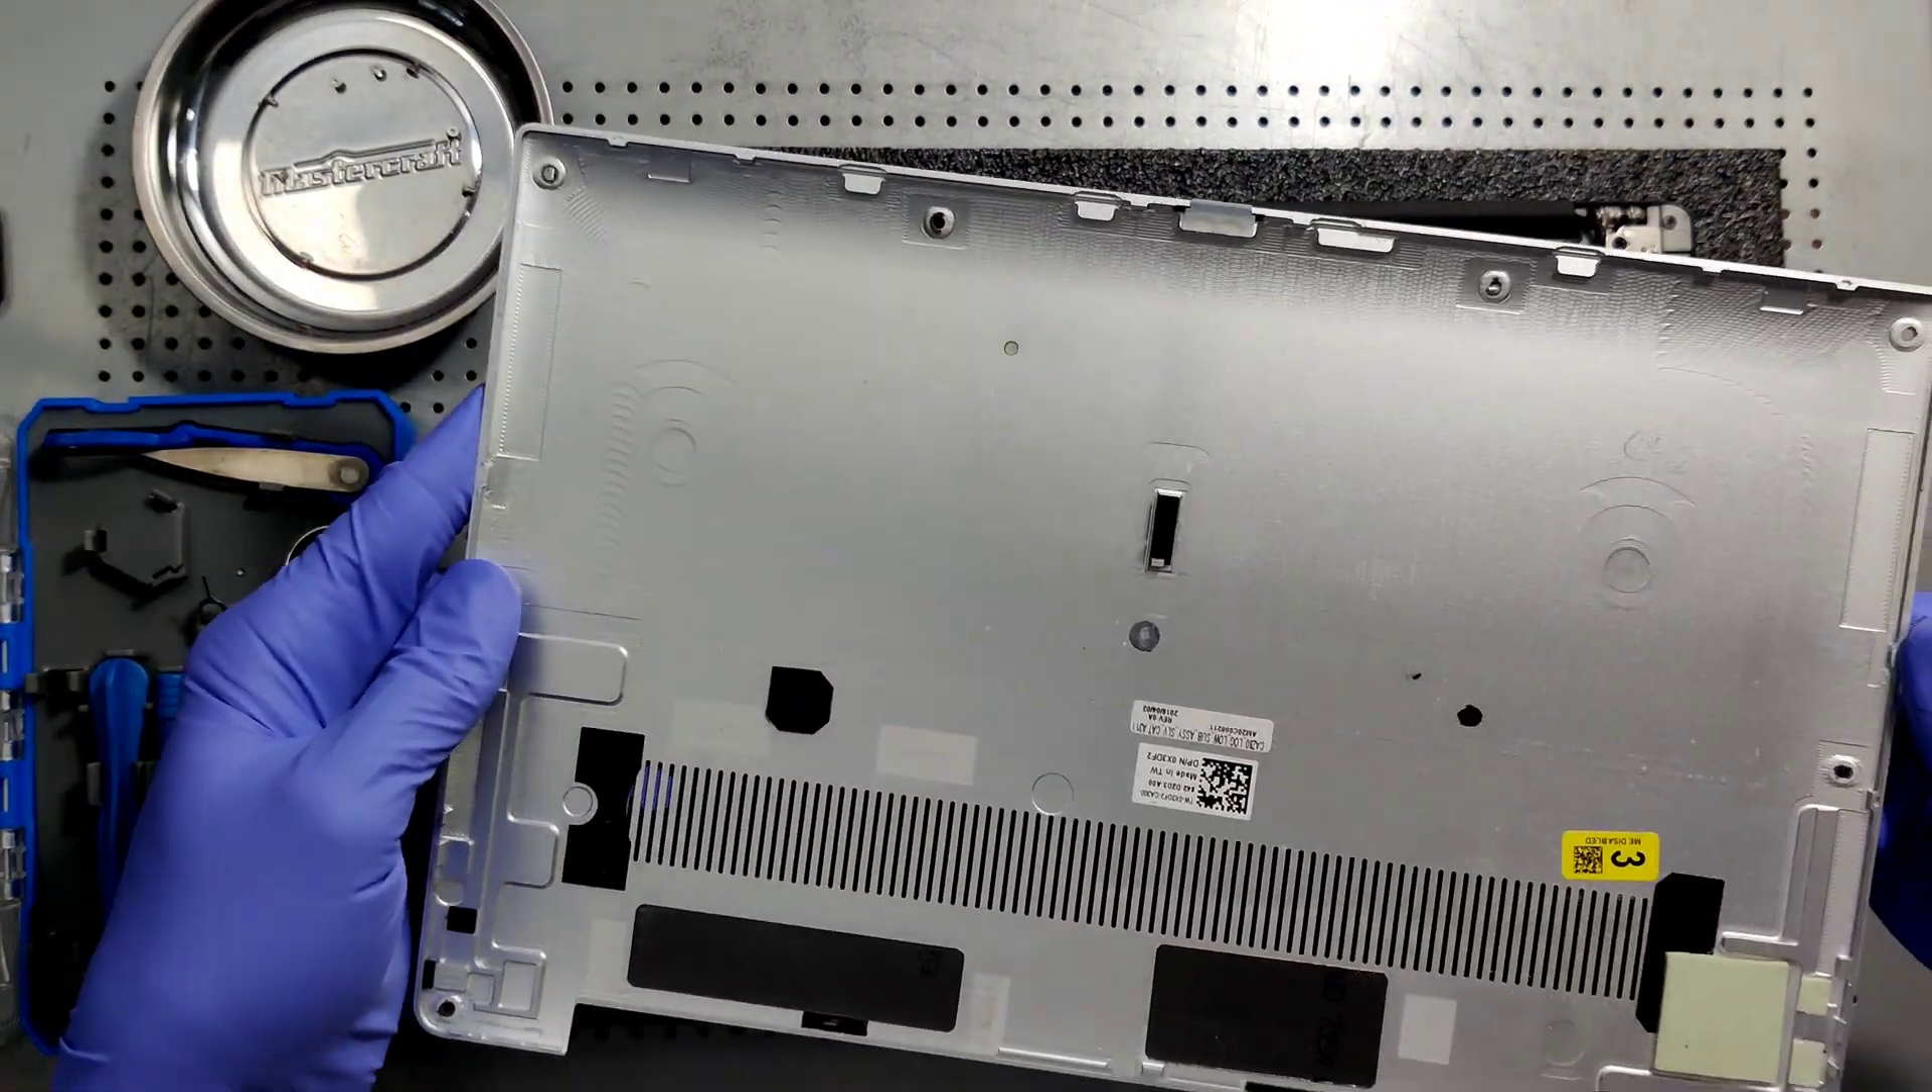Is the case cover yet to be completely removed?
No.